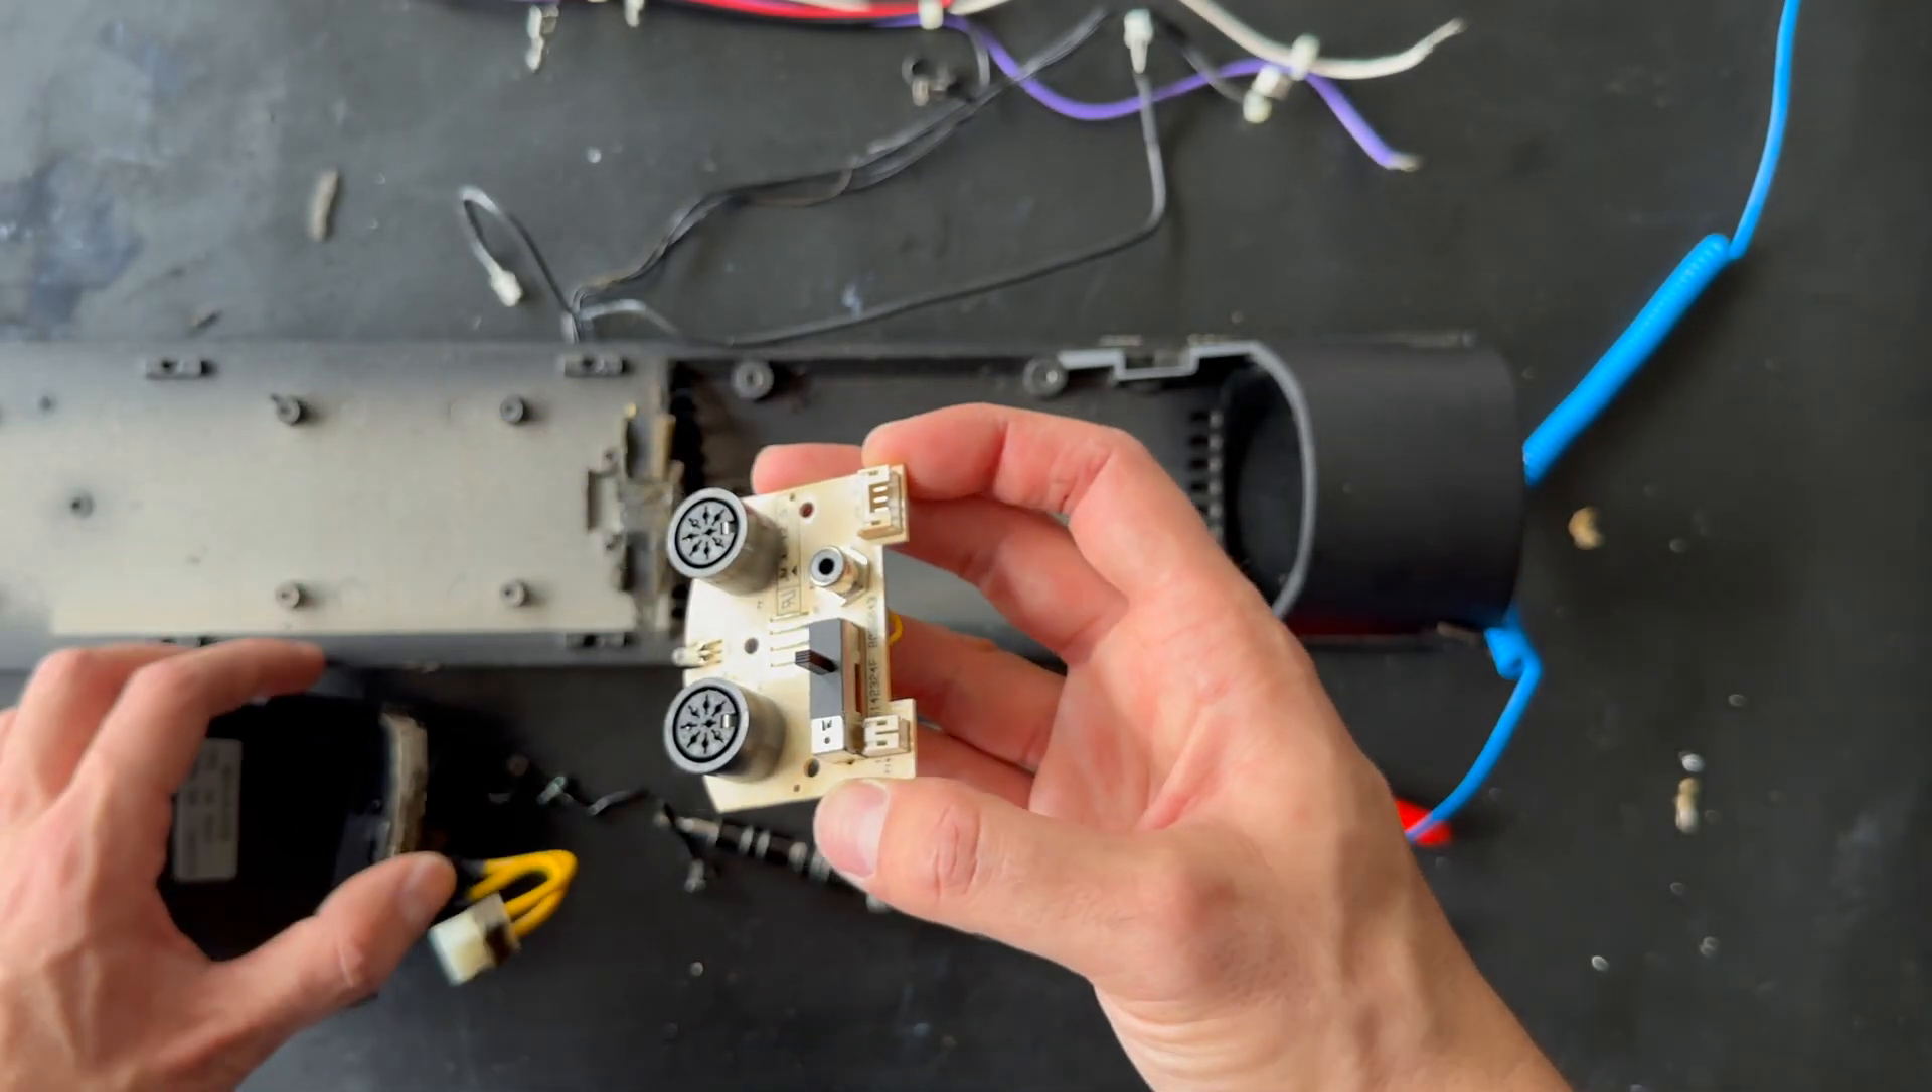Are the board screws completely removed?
Yes.